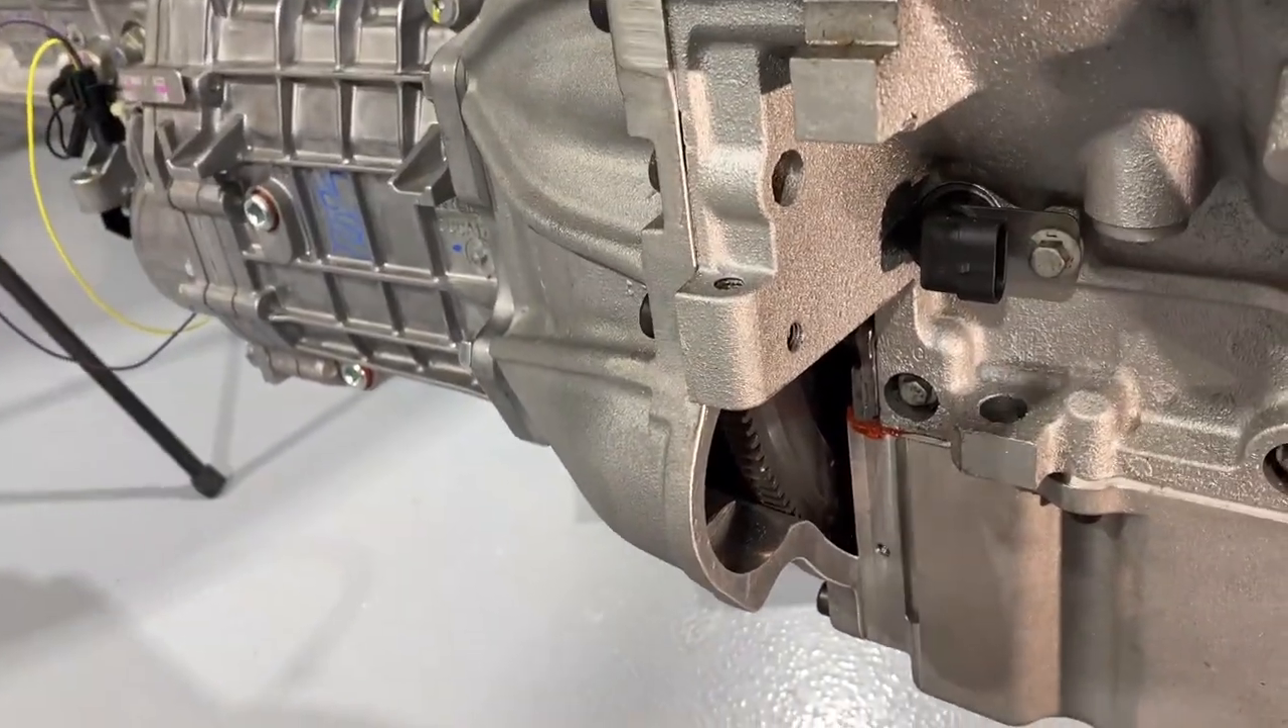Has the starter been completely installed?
No.